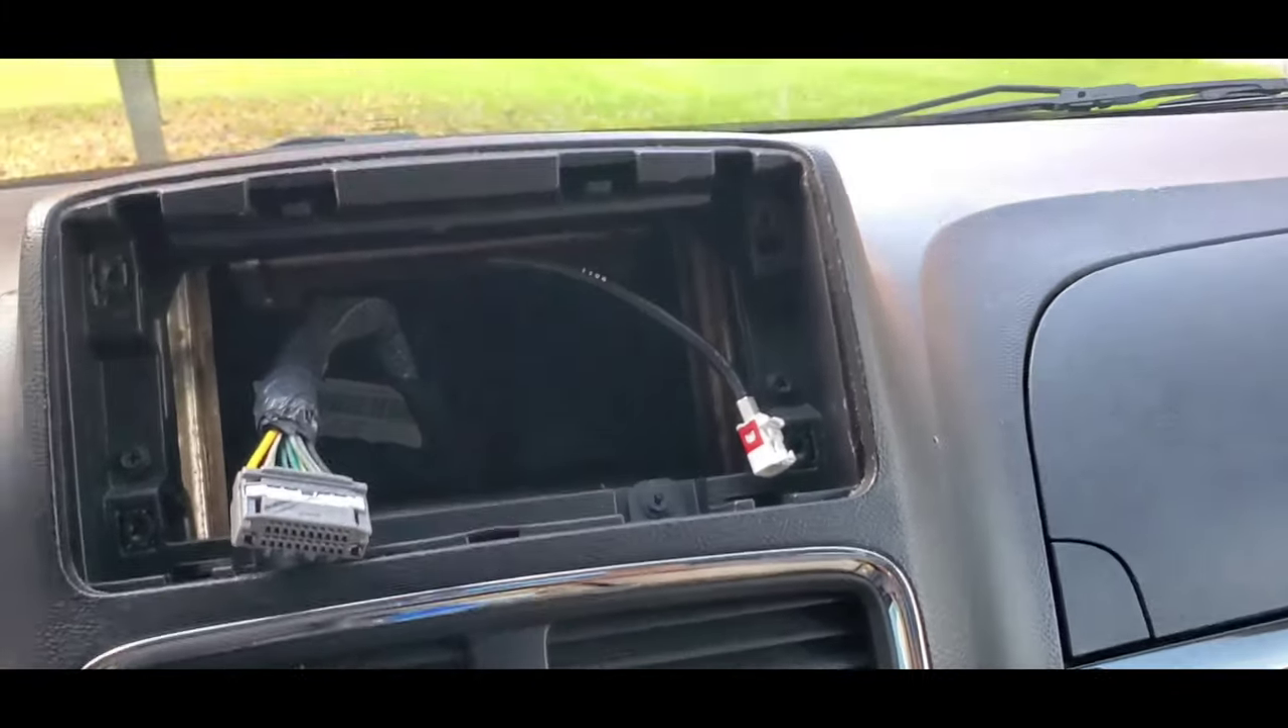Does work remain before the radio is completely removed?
No.